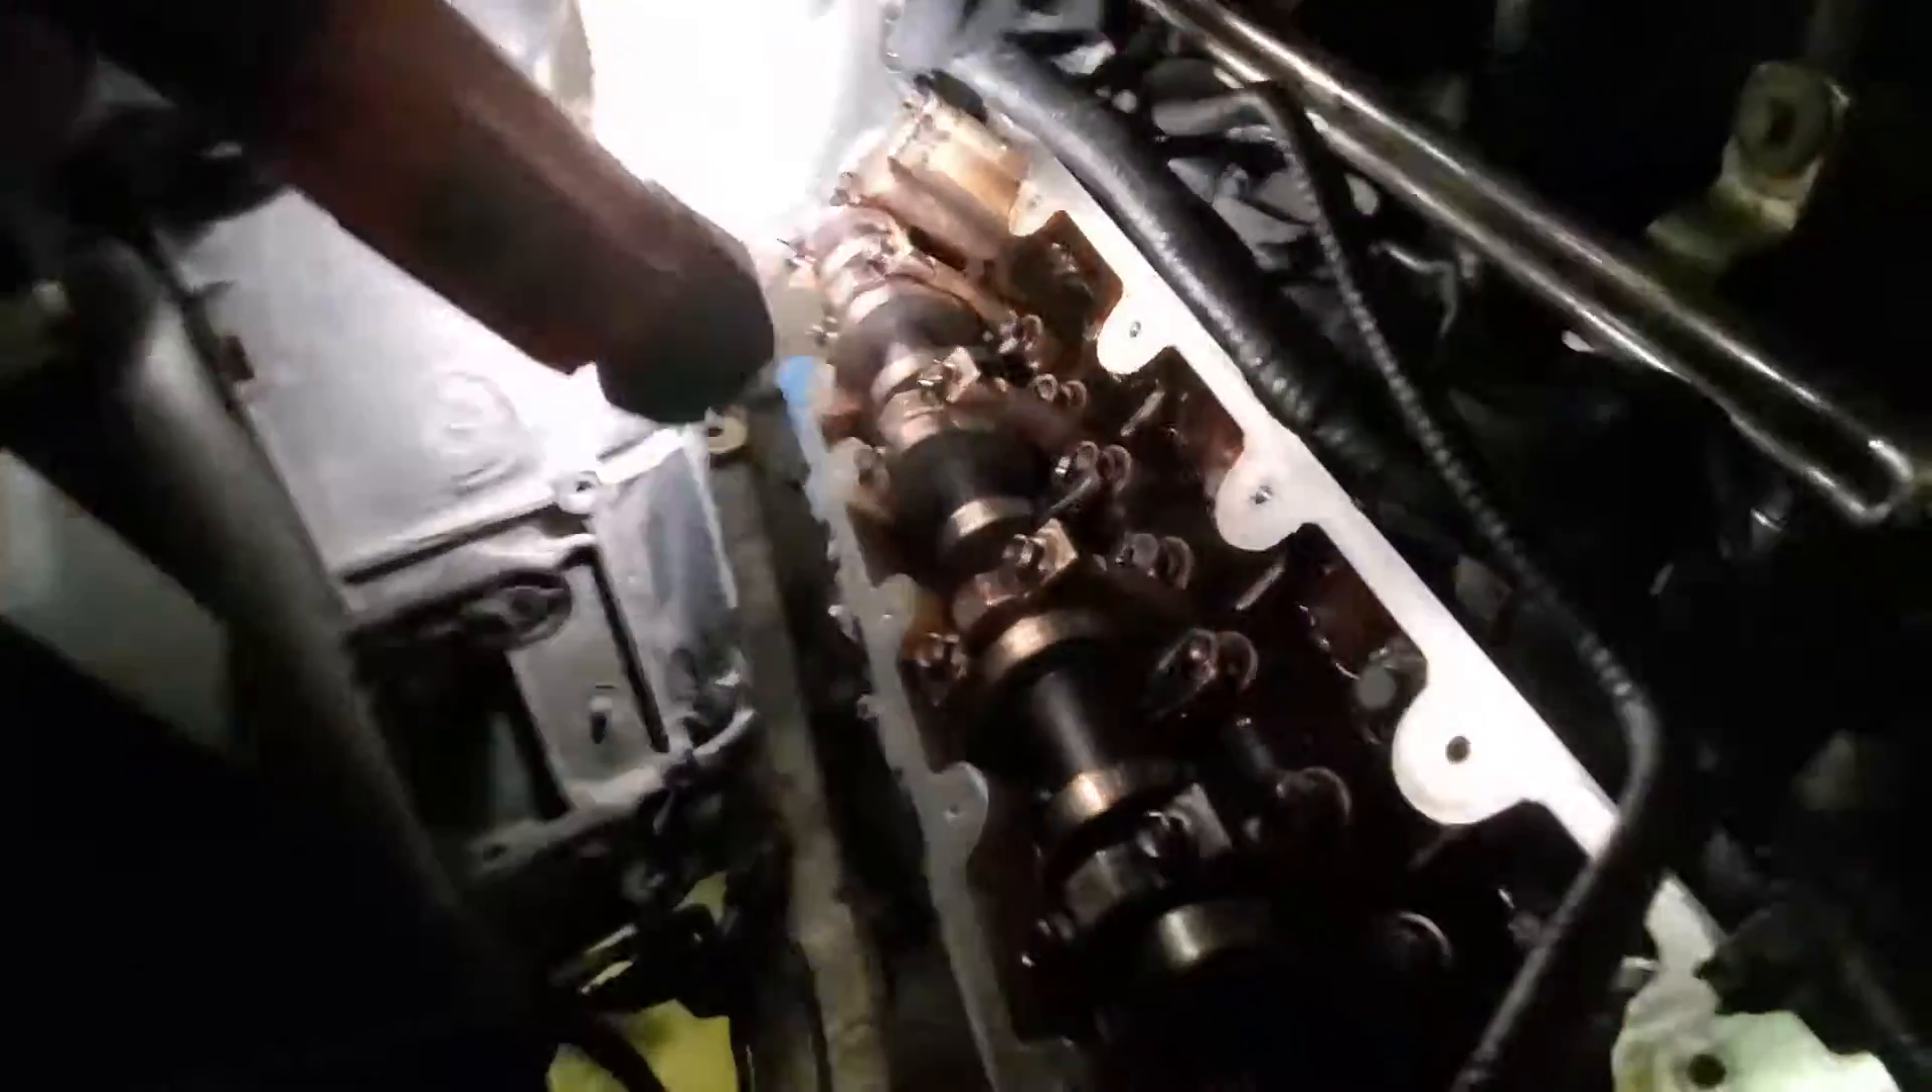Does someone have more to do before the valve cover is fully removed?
No.